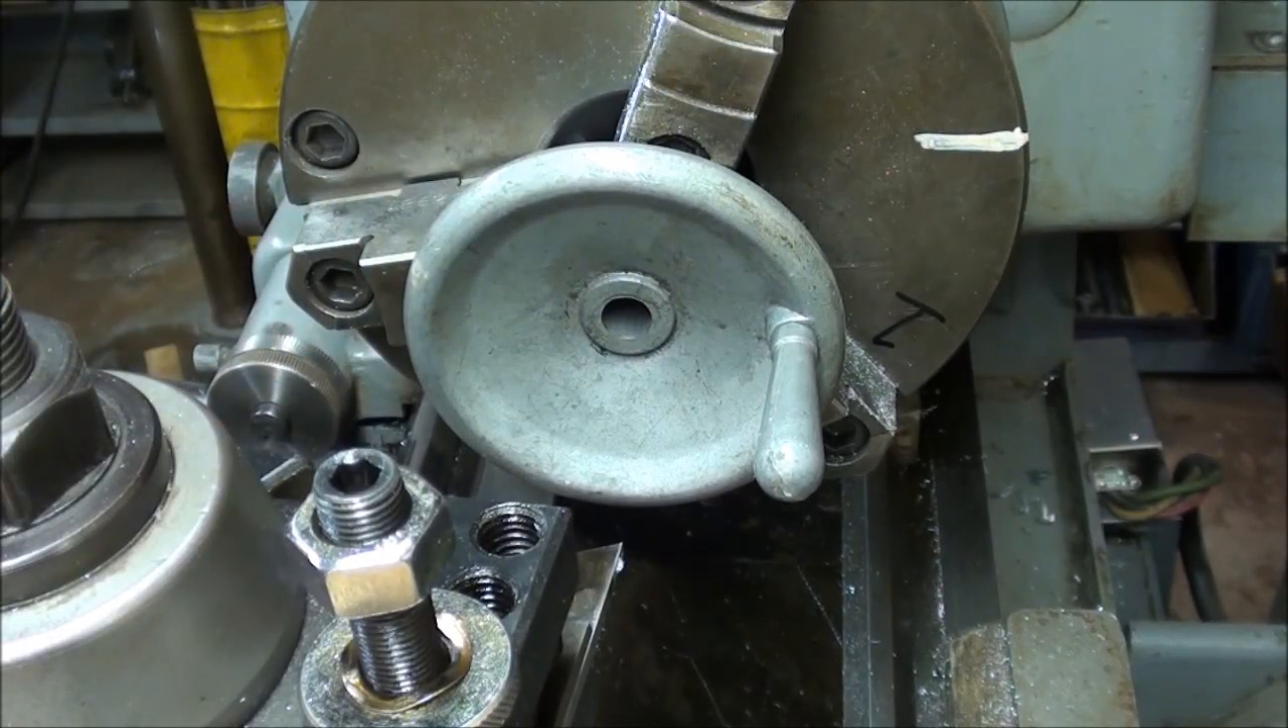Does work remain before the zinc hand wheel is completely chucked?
No.